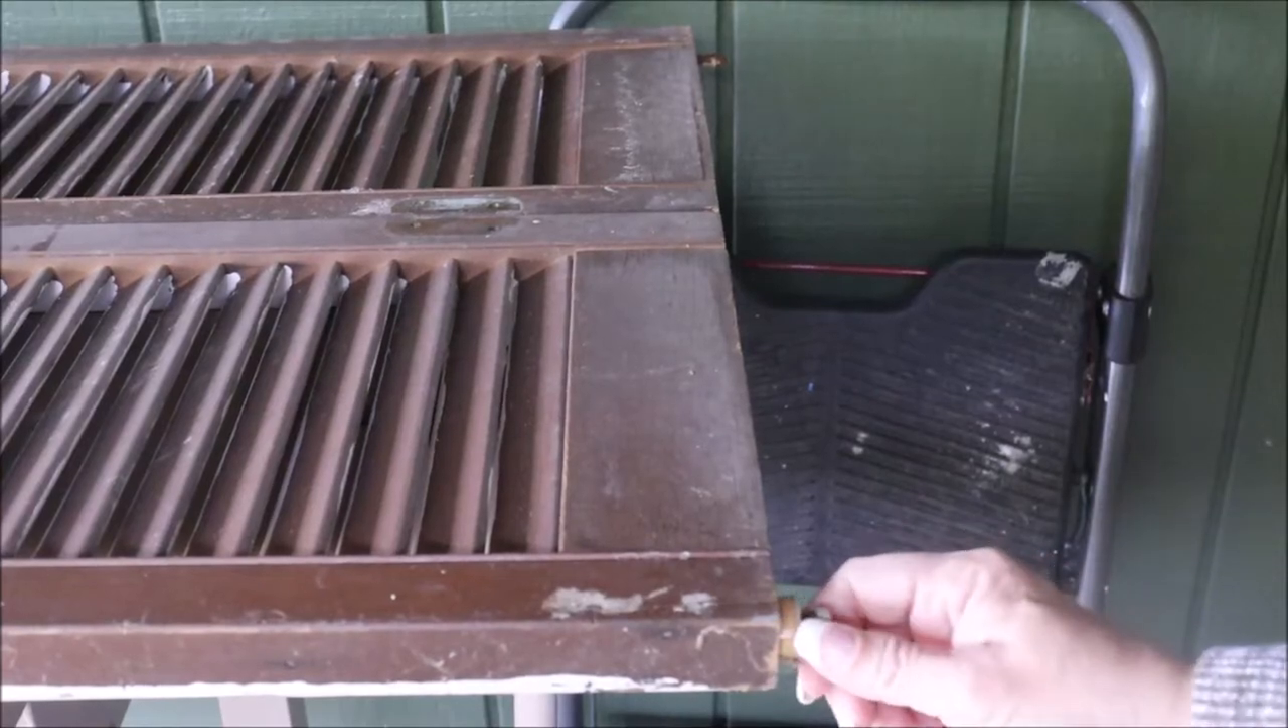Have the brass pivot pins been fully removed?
No.